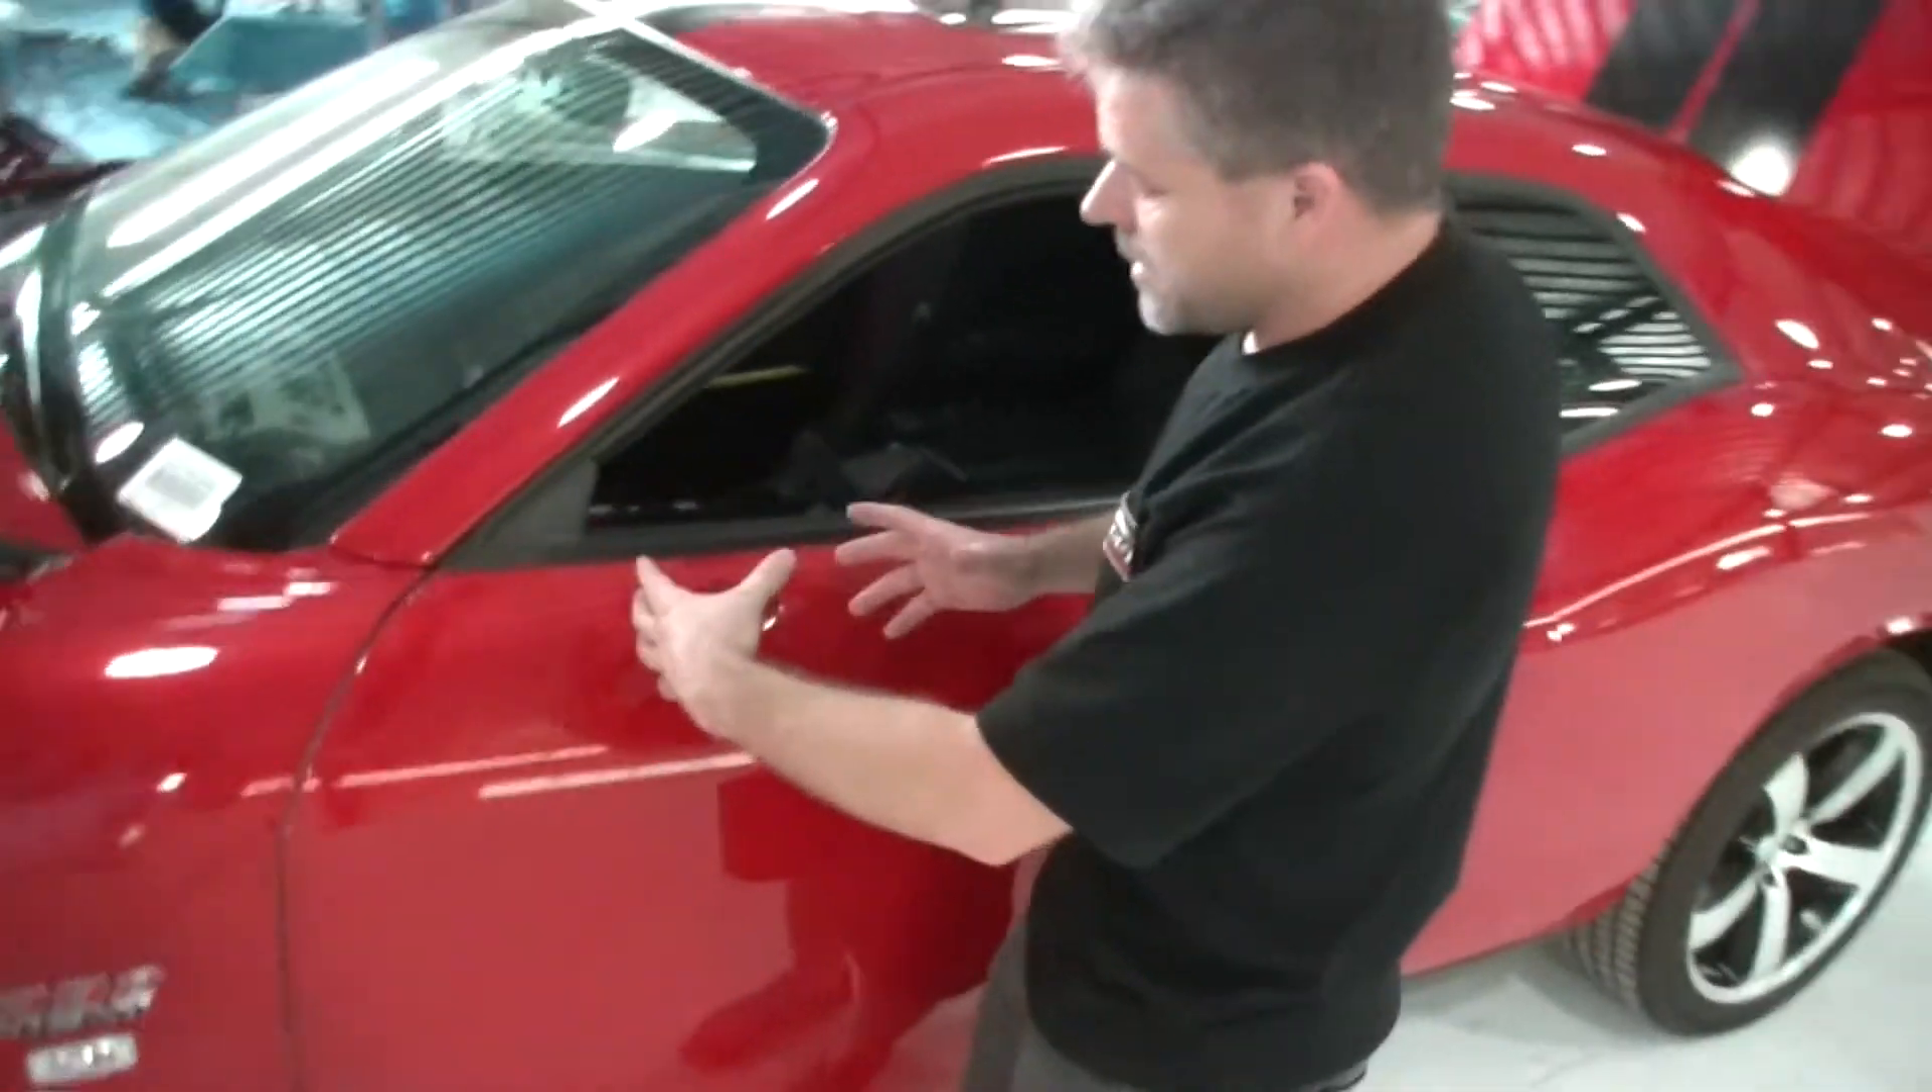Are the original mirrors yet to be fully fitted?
Yes.